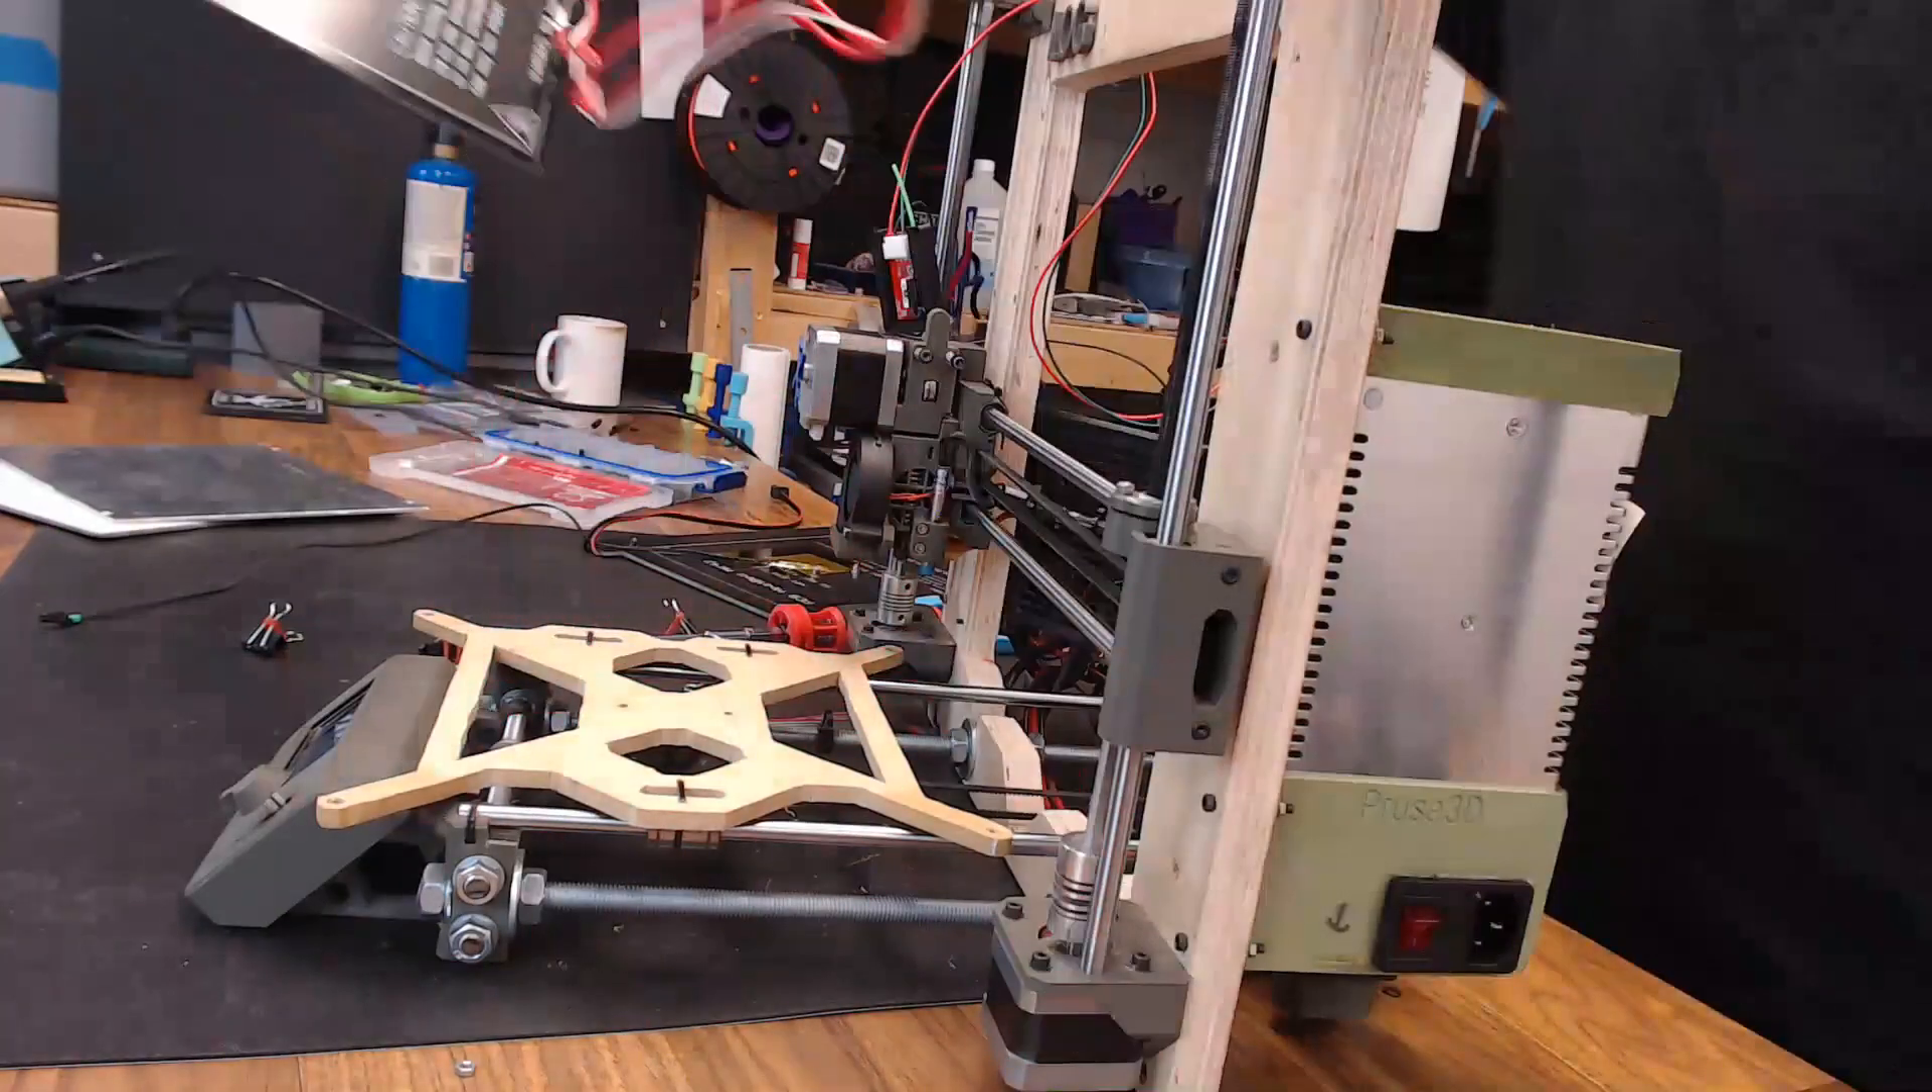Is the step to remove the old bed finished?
Yes.